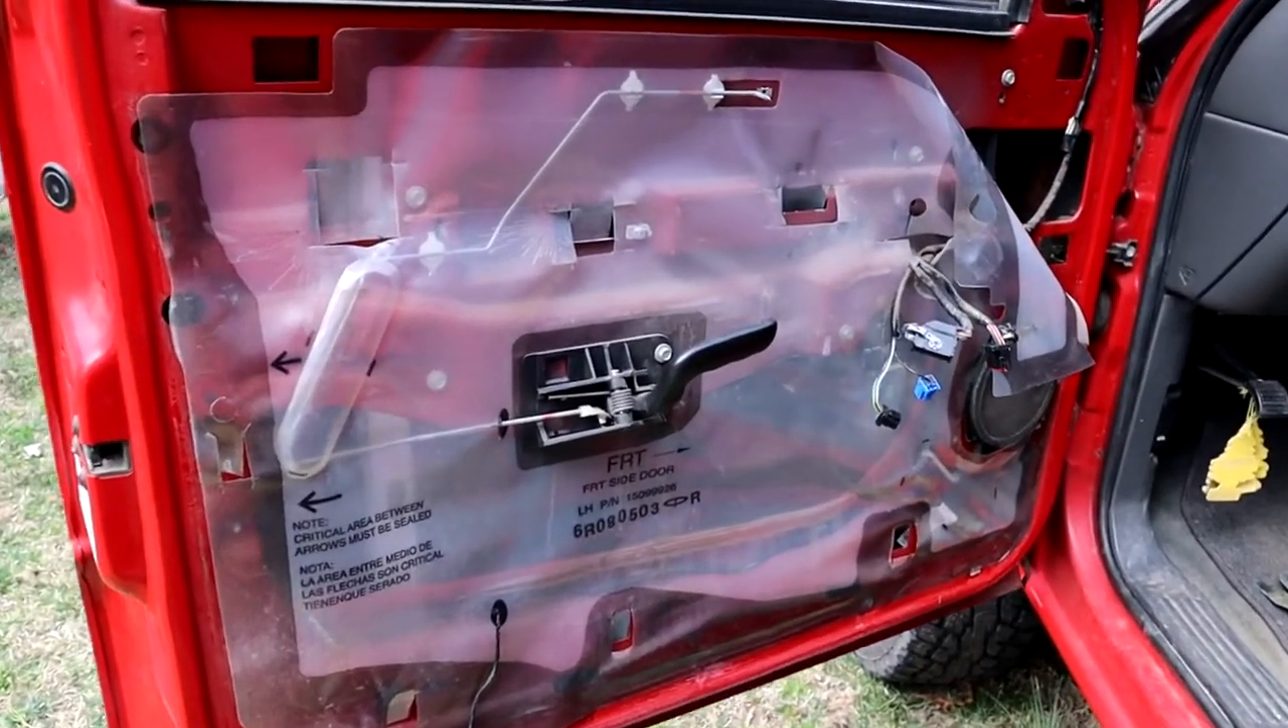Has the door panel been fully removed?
Yes.